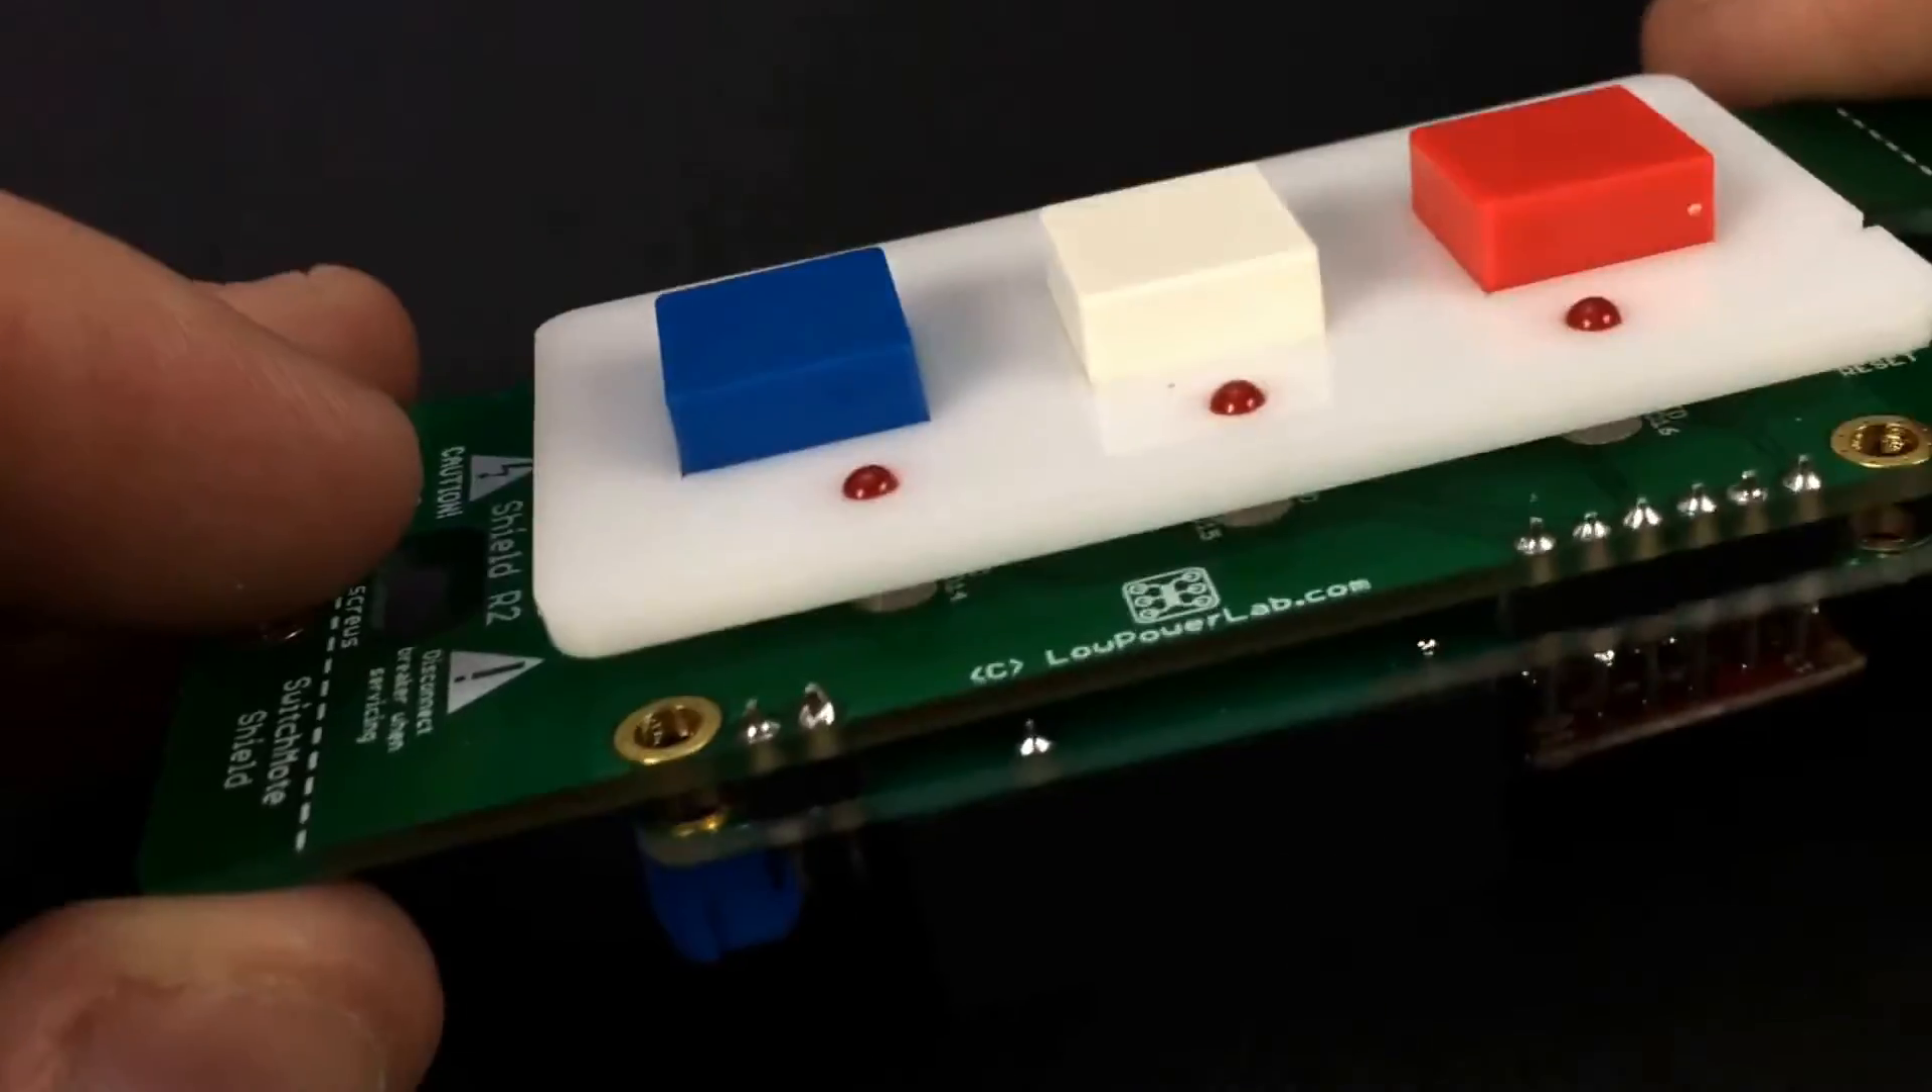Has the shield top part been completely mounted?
Yes.